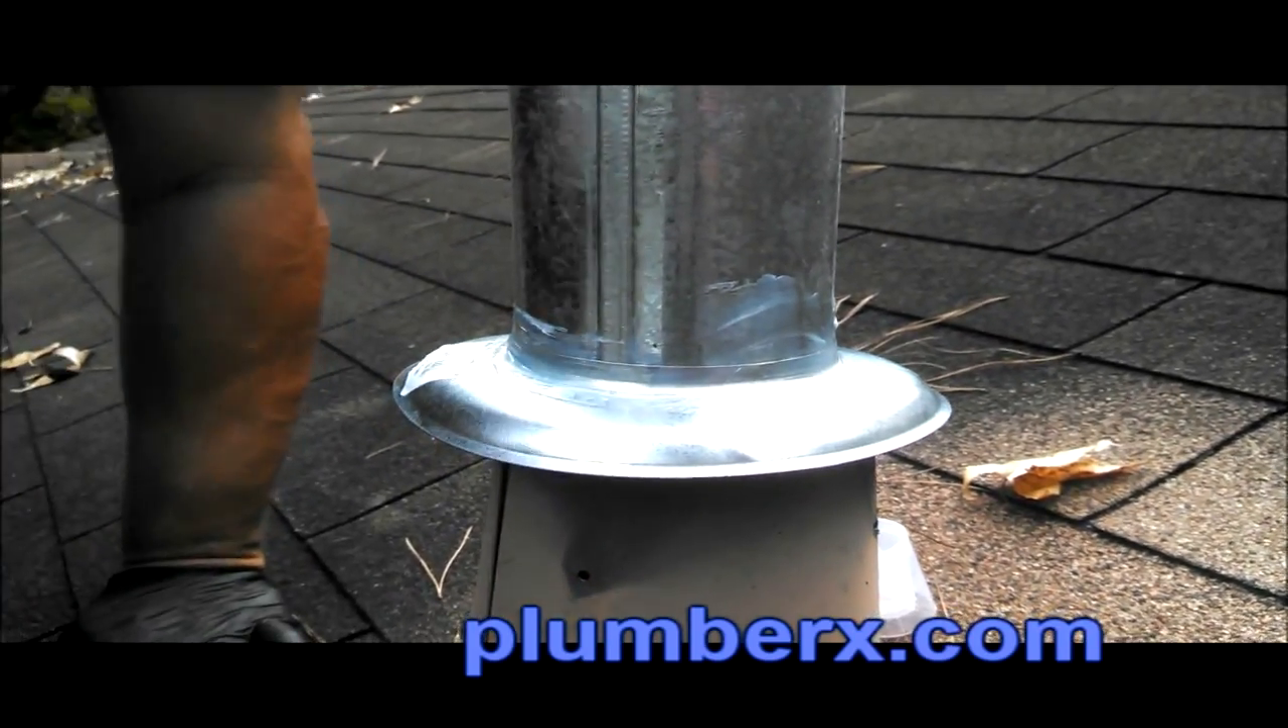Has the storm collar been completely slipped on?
Yes.